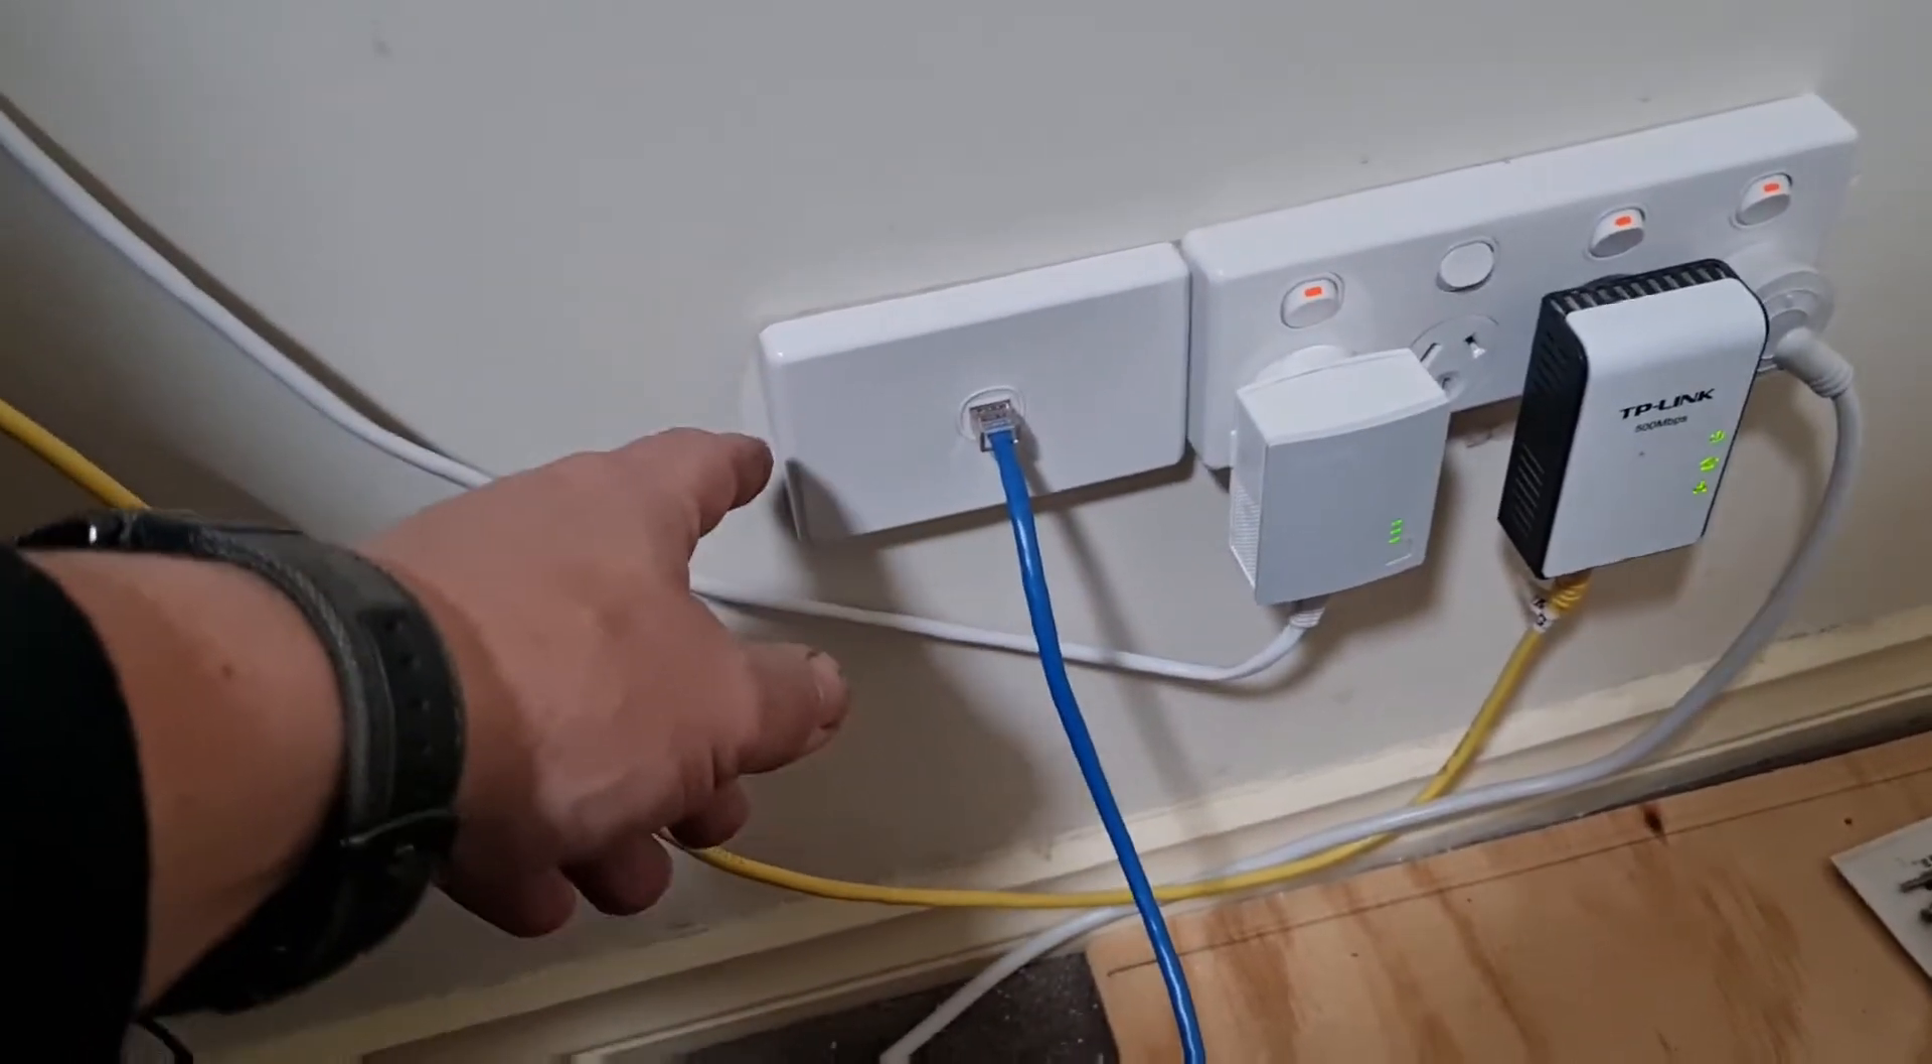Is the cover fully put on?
Yes.